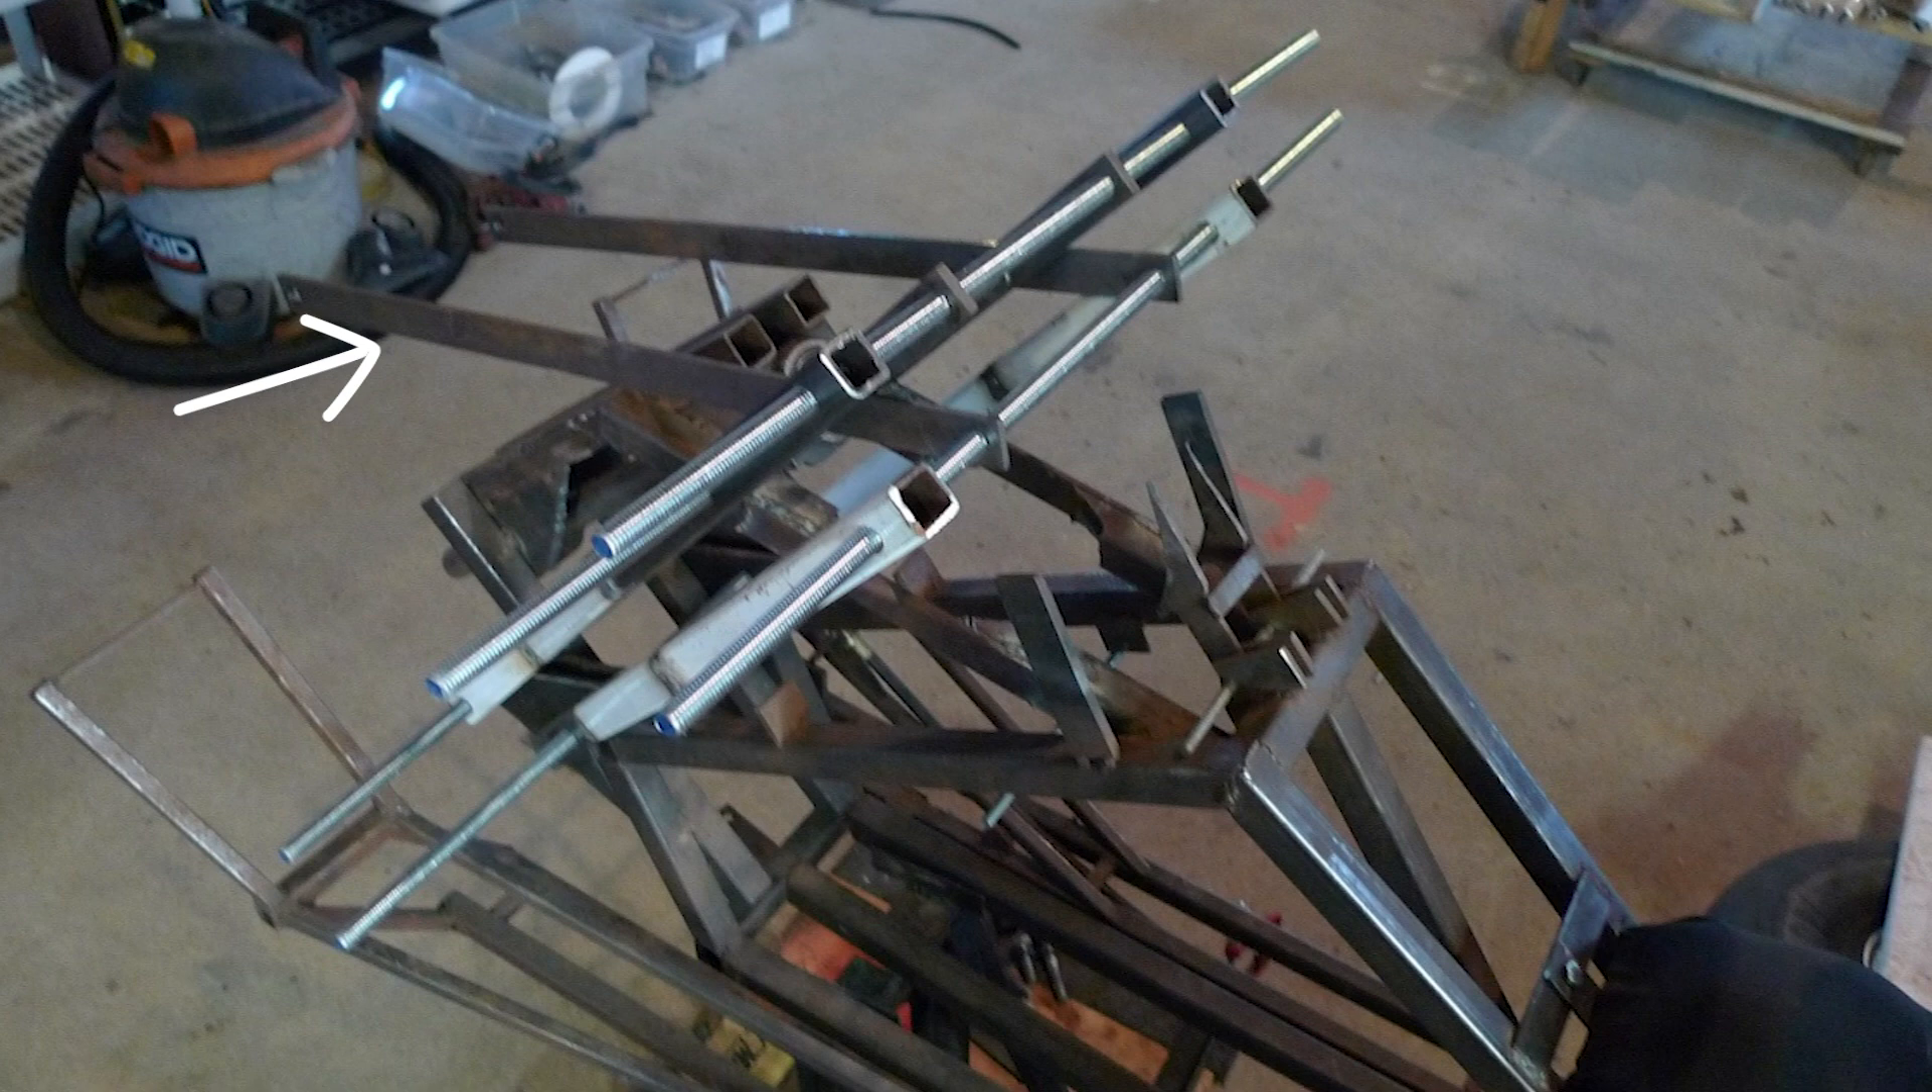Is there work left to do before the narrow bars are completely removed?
Yes.